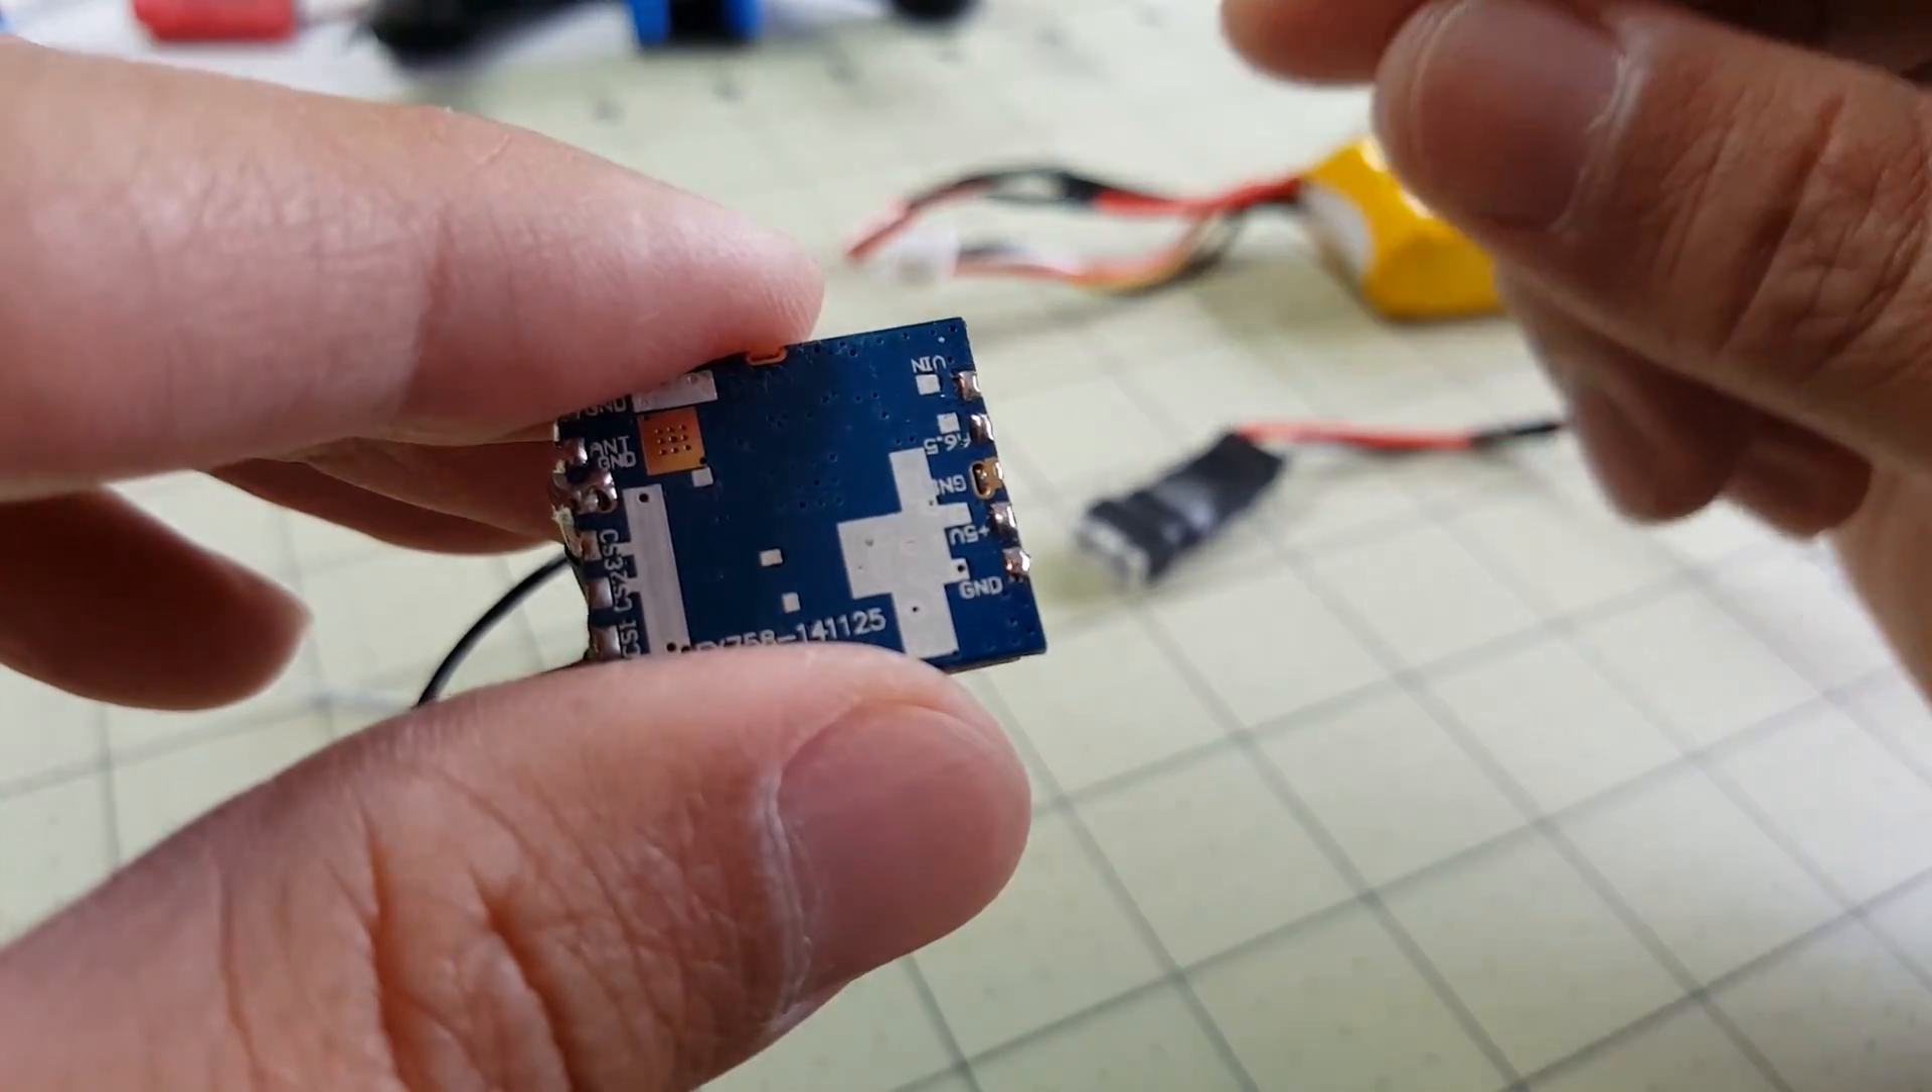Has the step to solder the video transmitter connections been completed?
No.